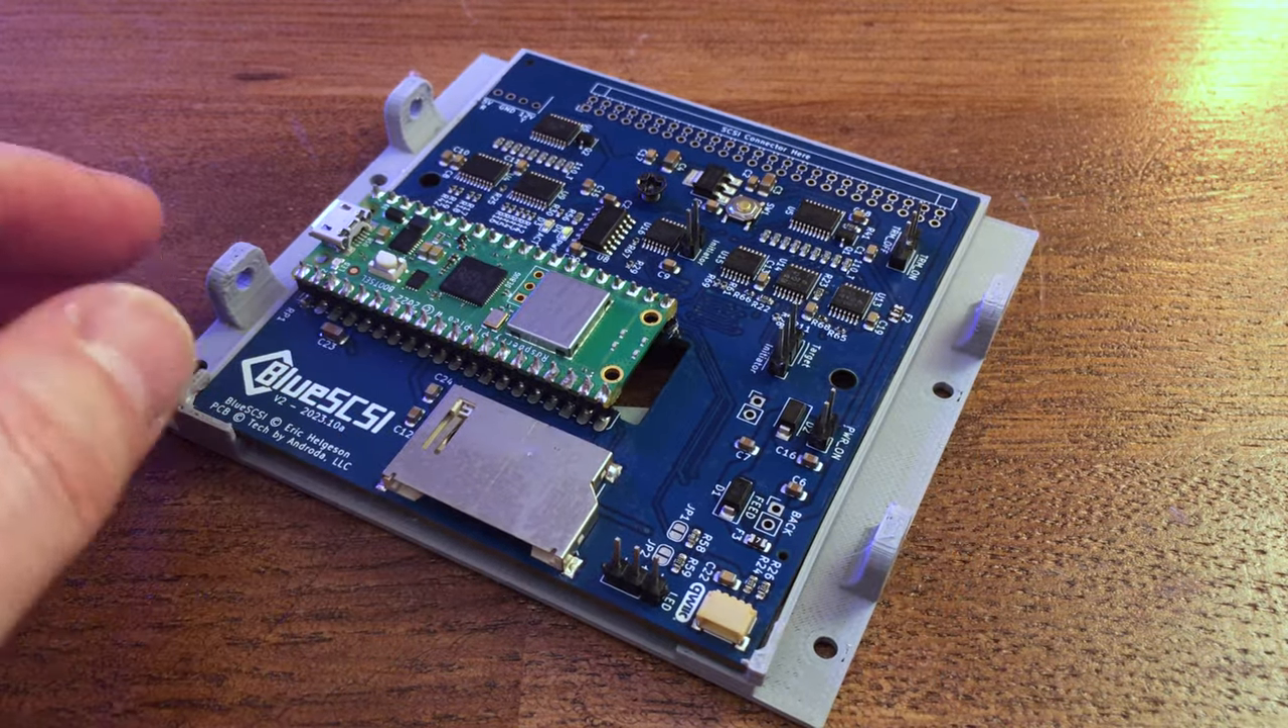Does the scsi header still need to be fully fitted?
Yes.